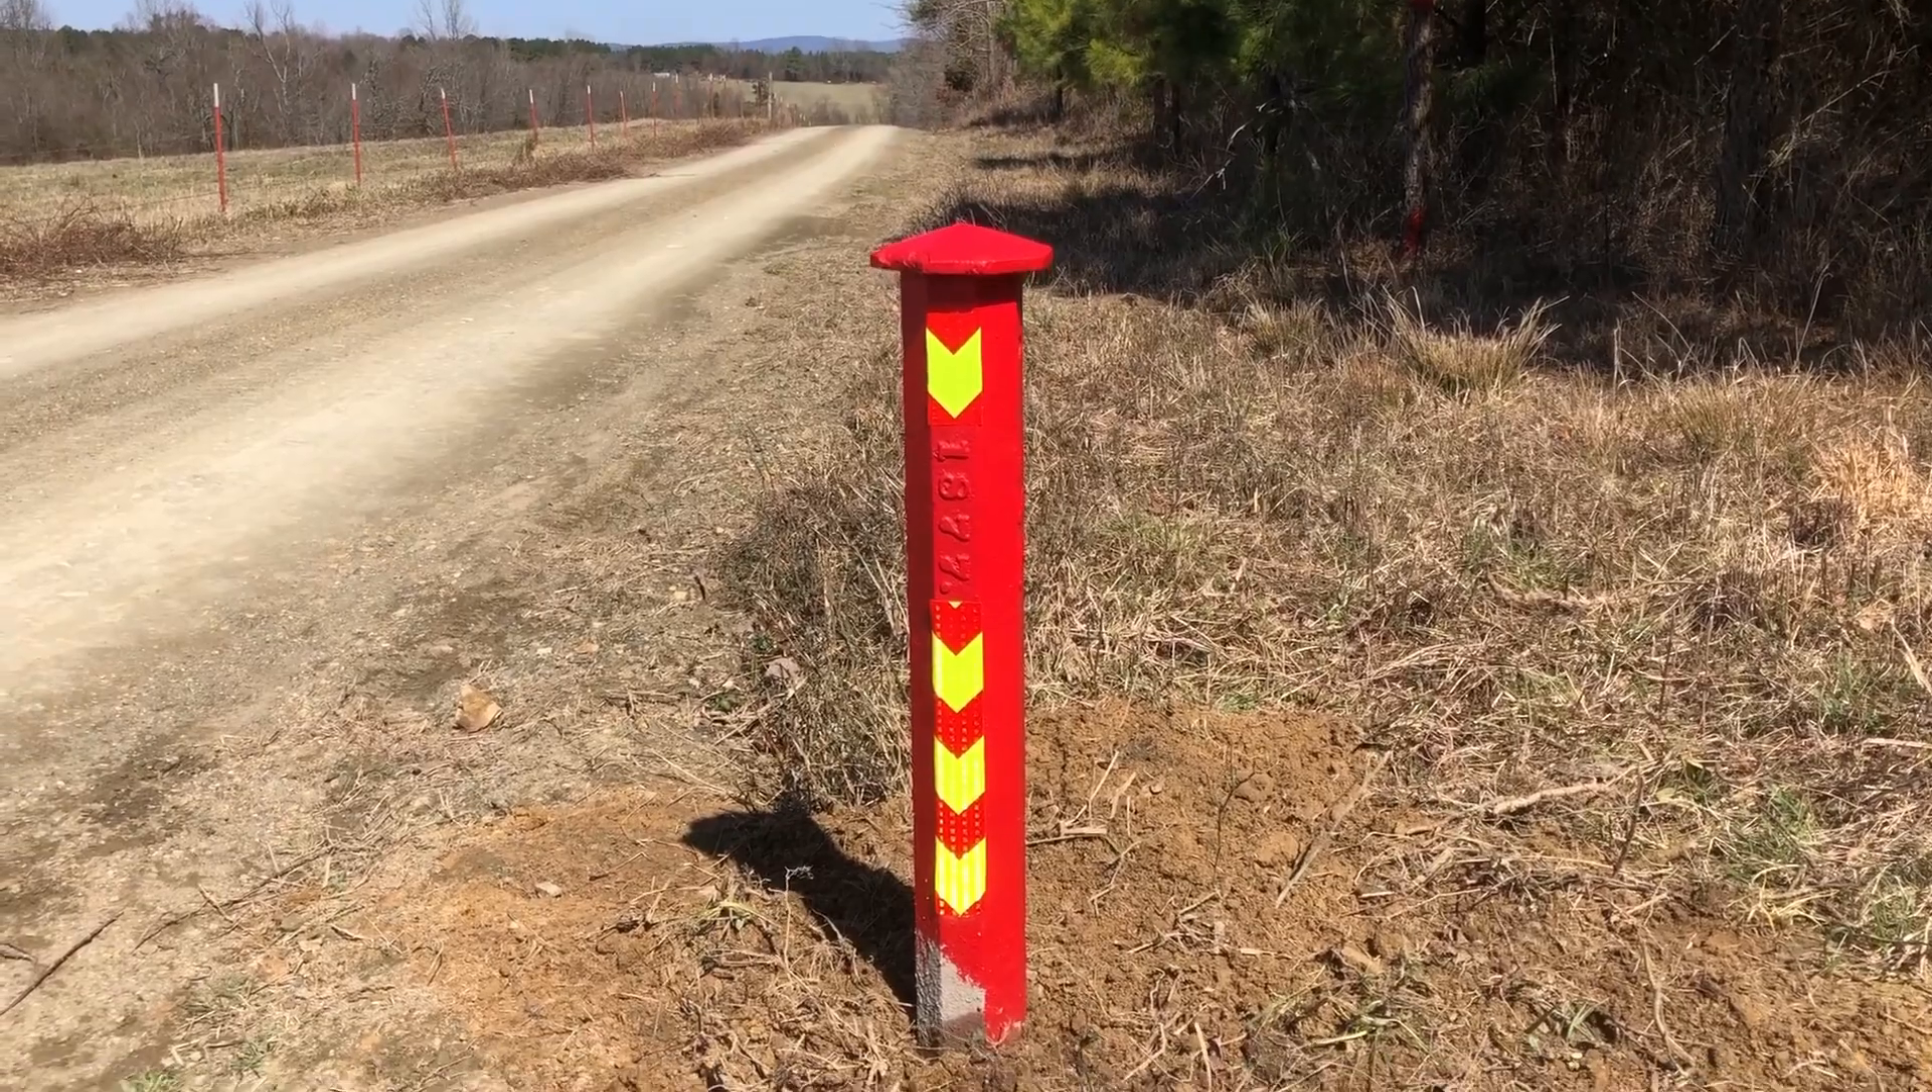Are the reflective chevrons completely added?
Yes.